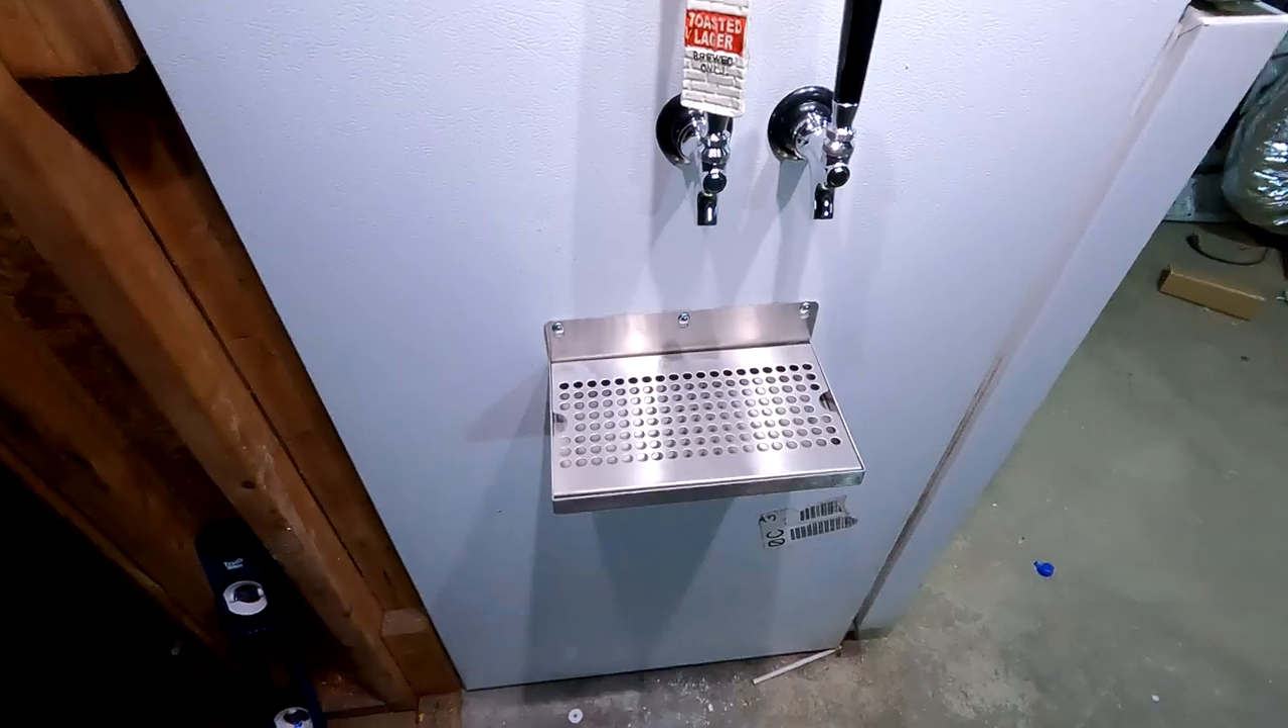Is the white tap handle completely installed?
Yes.